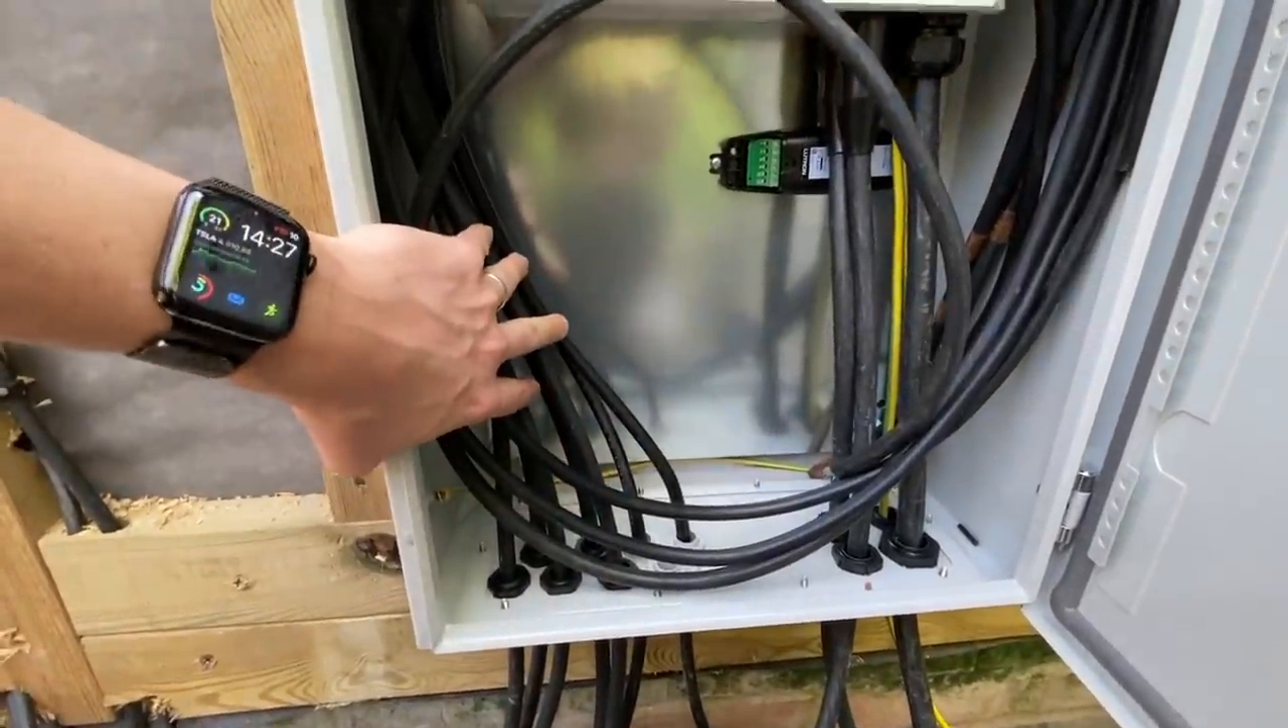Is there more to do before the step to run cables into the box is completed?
No.